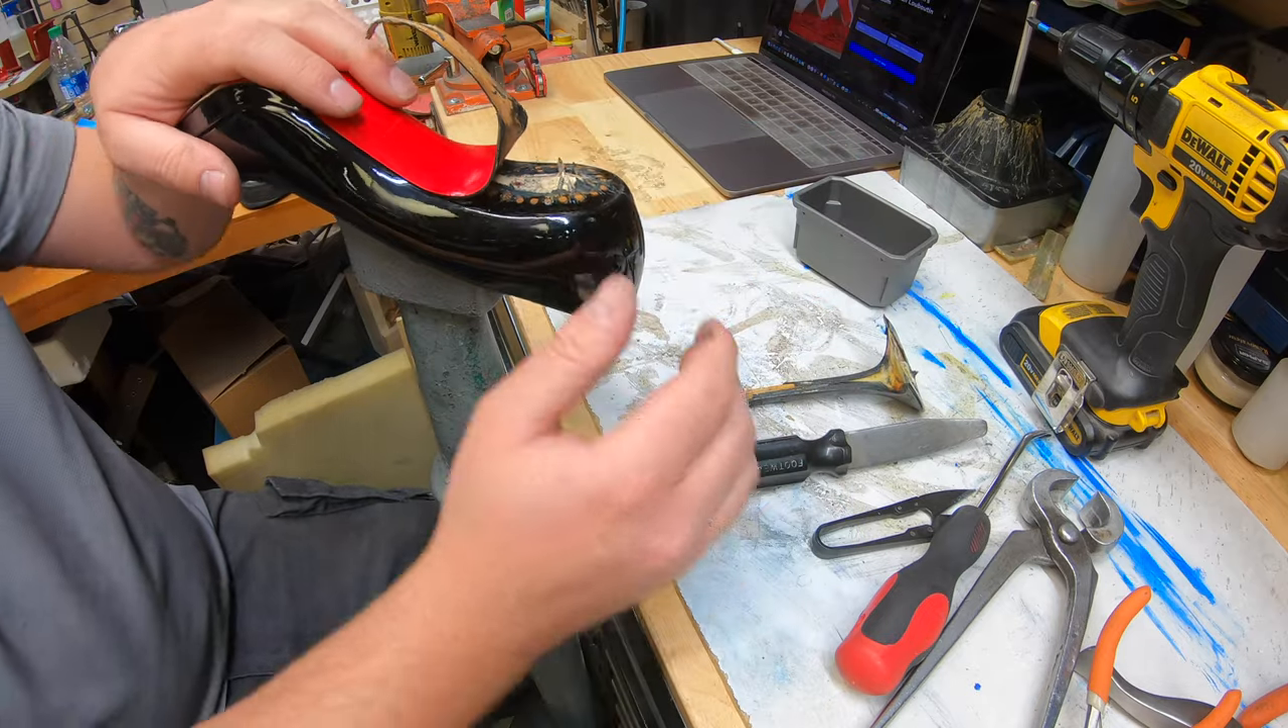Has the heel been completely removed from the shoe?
Yes.